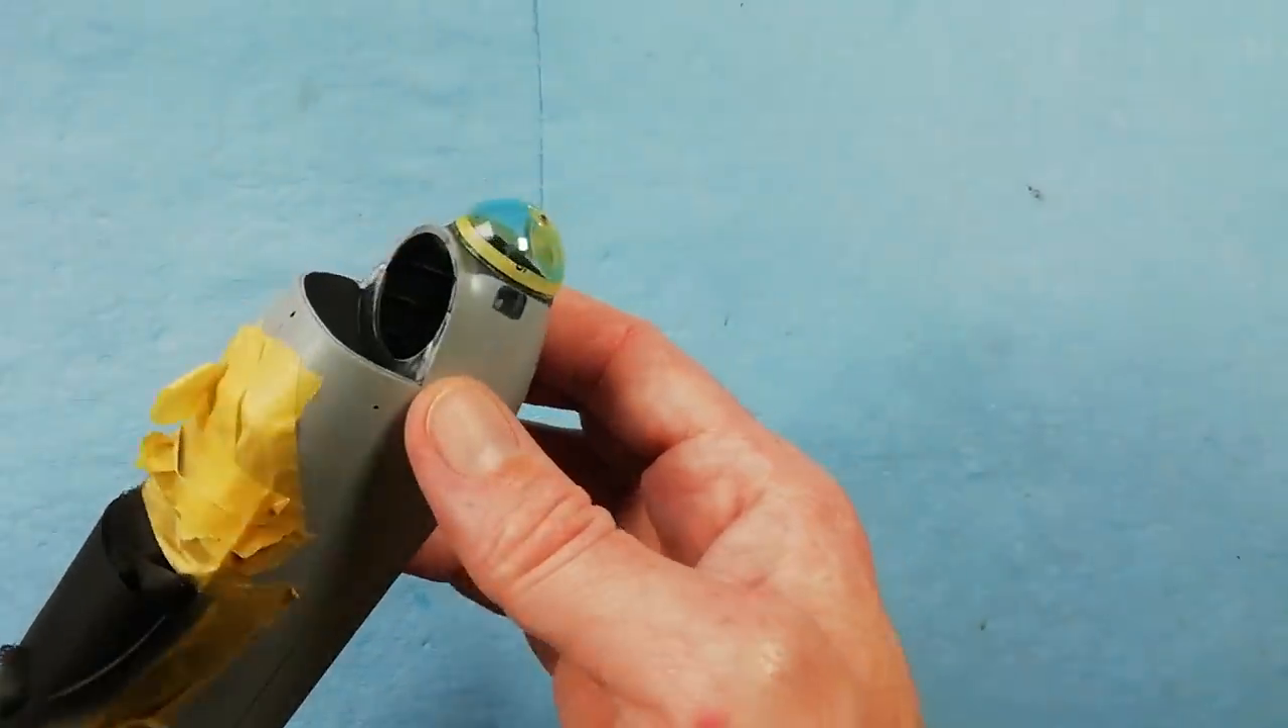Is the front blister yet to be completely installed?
No.